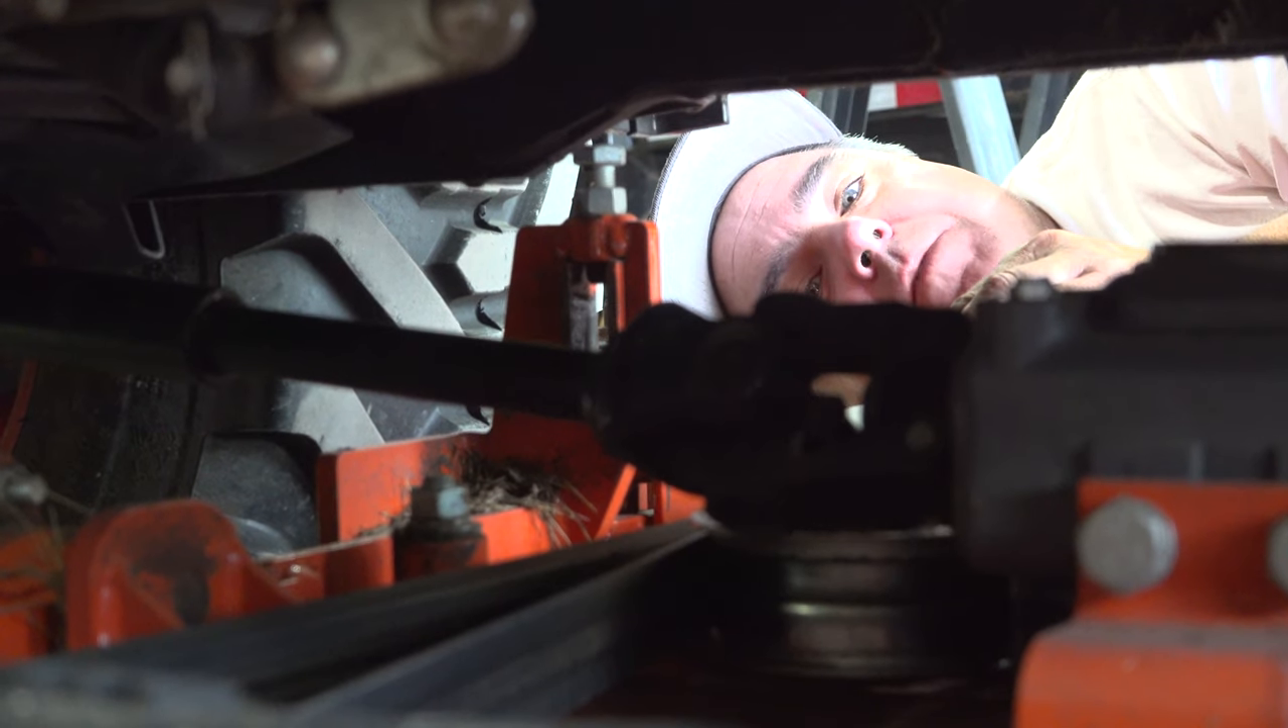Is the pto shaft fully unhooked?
No.